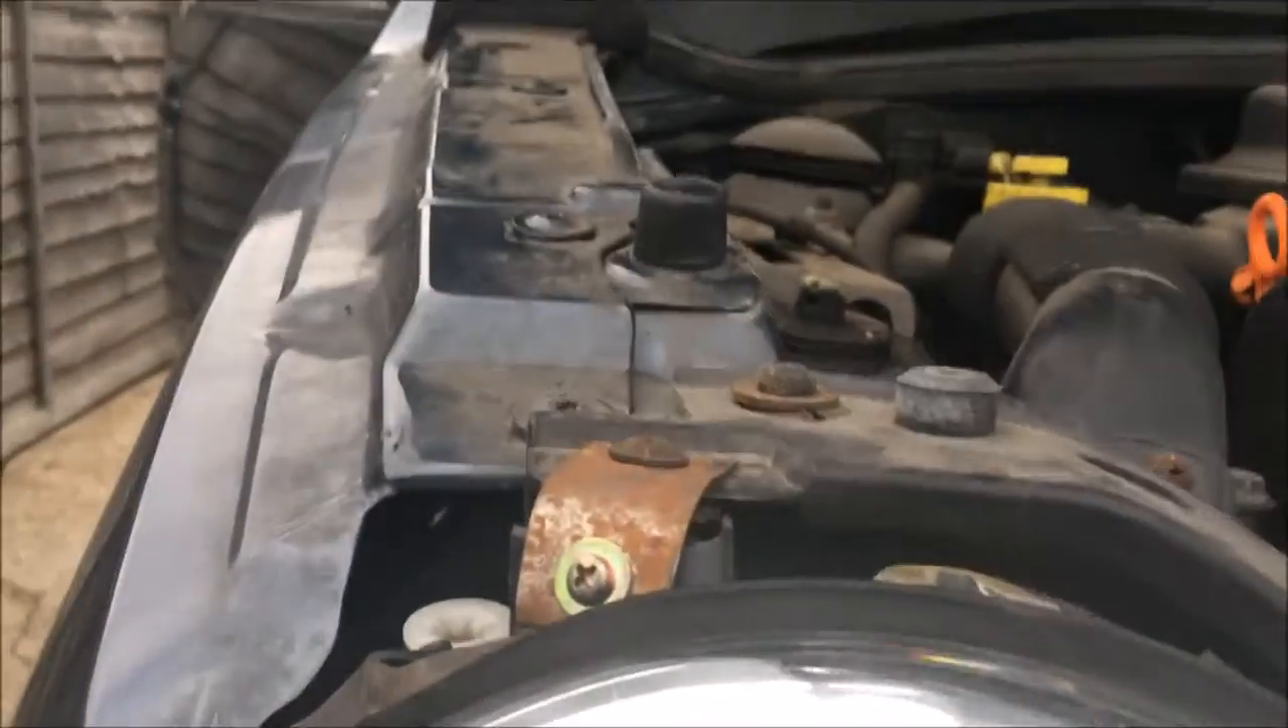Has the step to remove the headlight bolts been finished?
No.